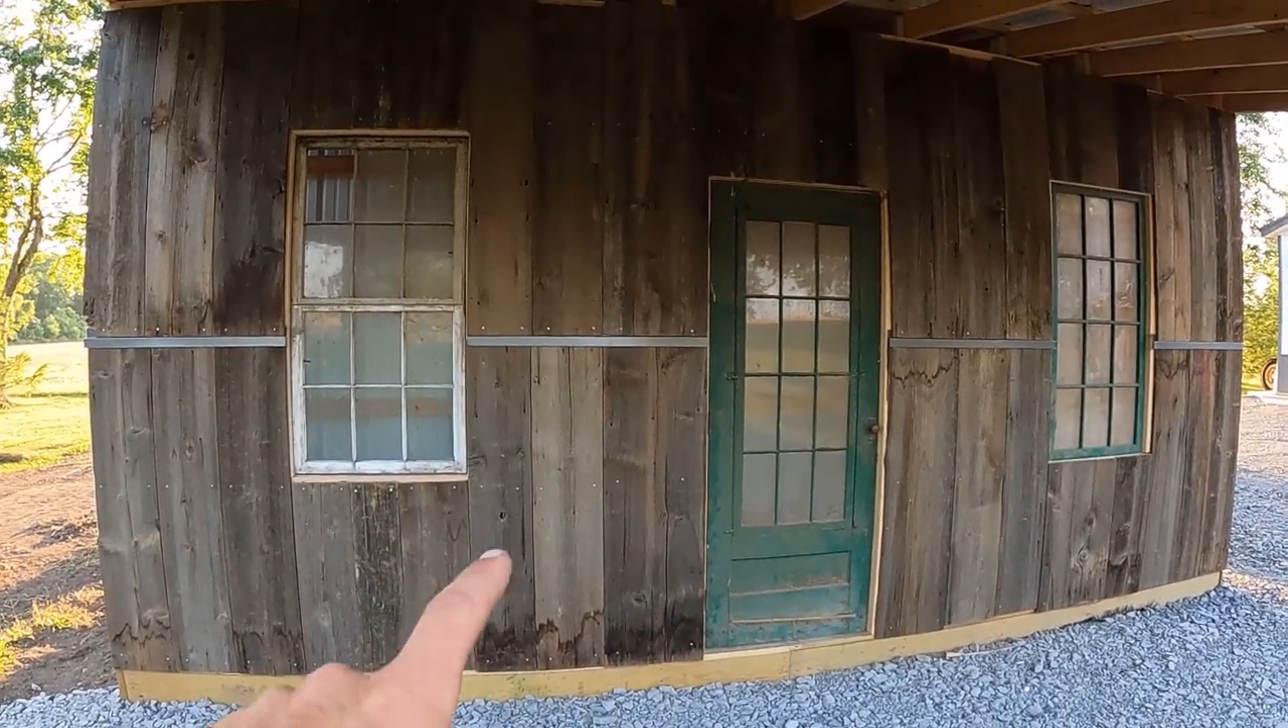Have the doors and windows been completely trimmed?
No.